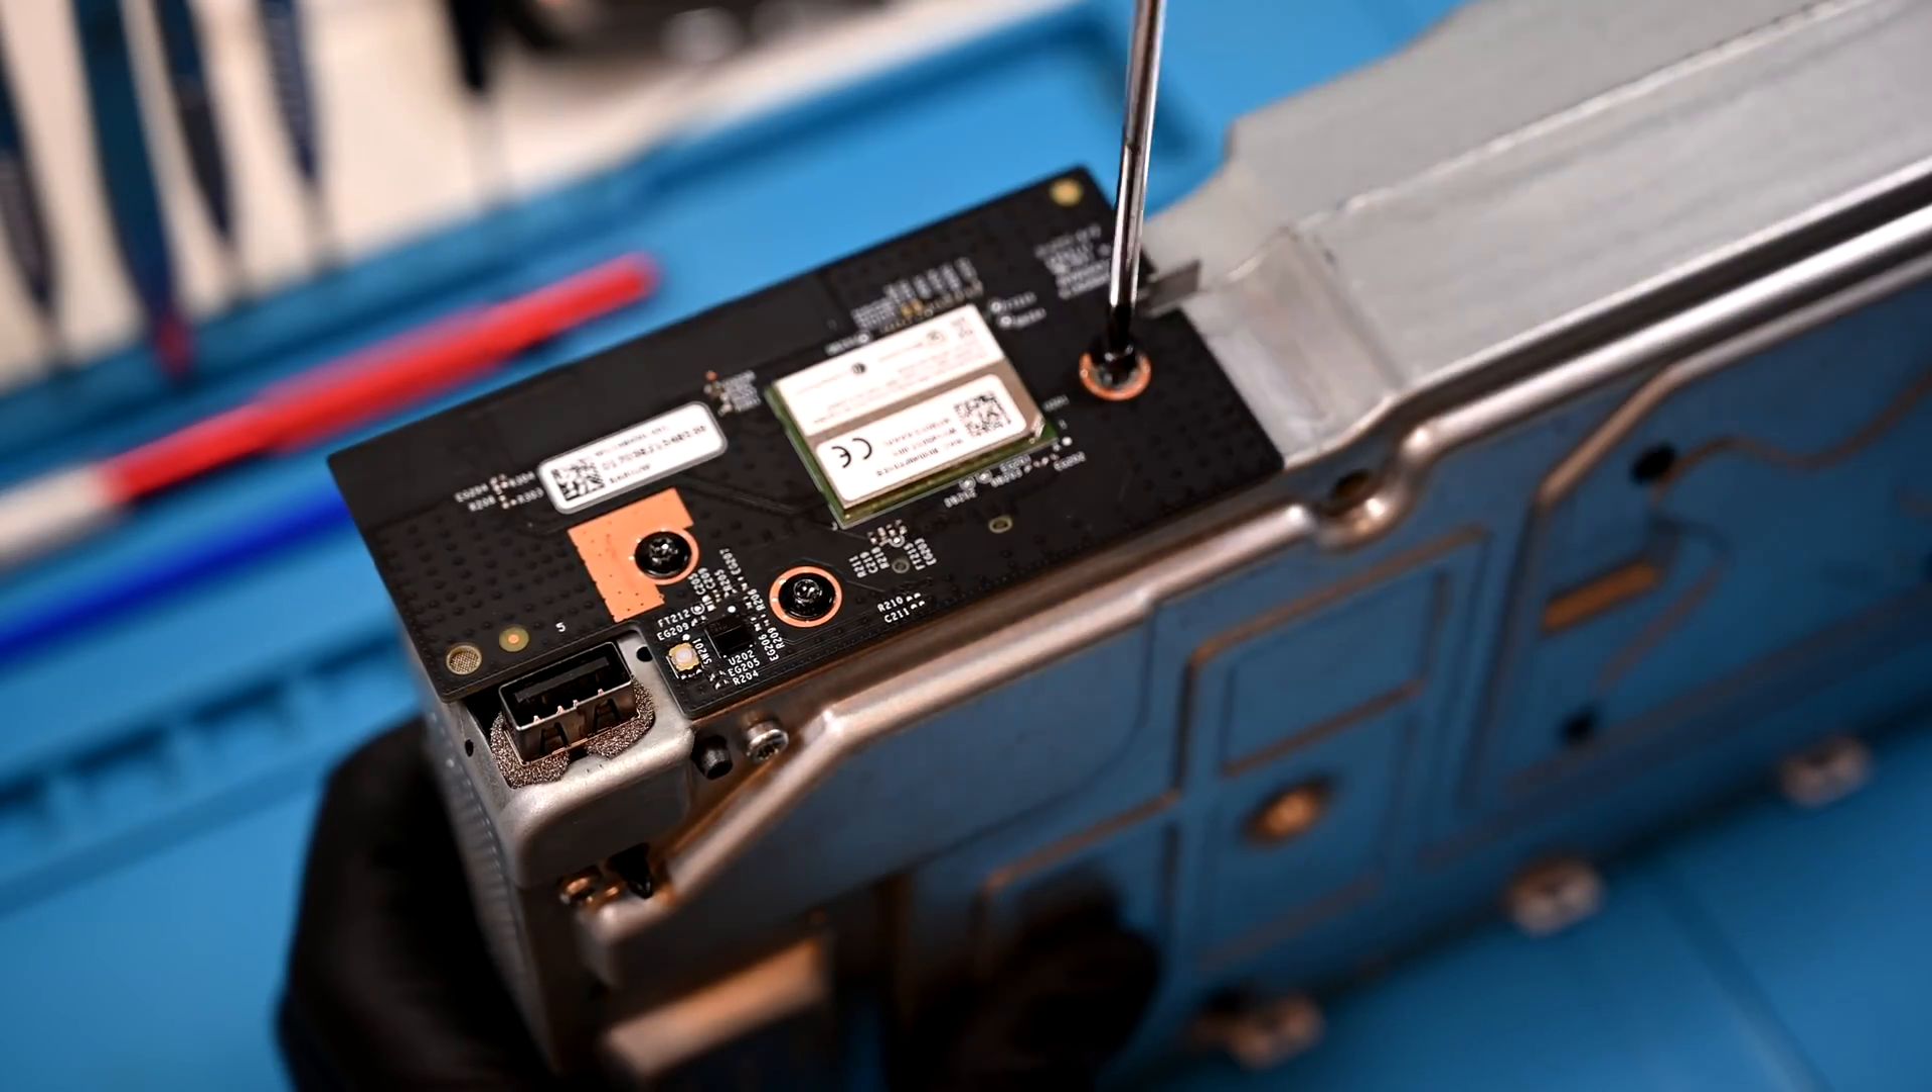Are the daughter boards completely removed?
No.